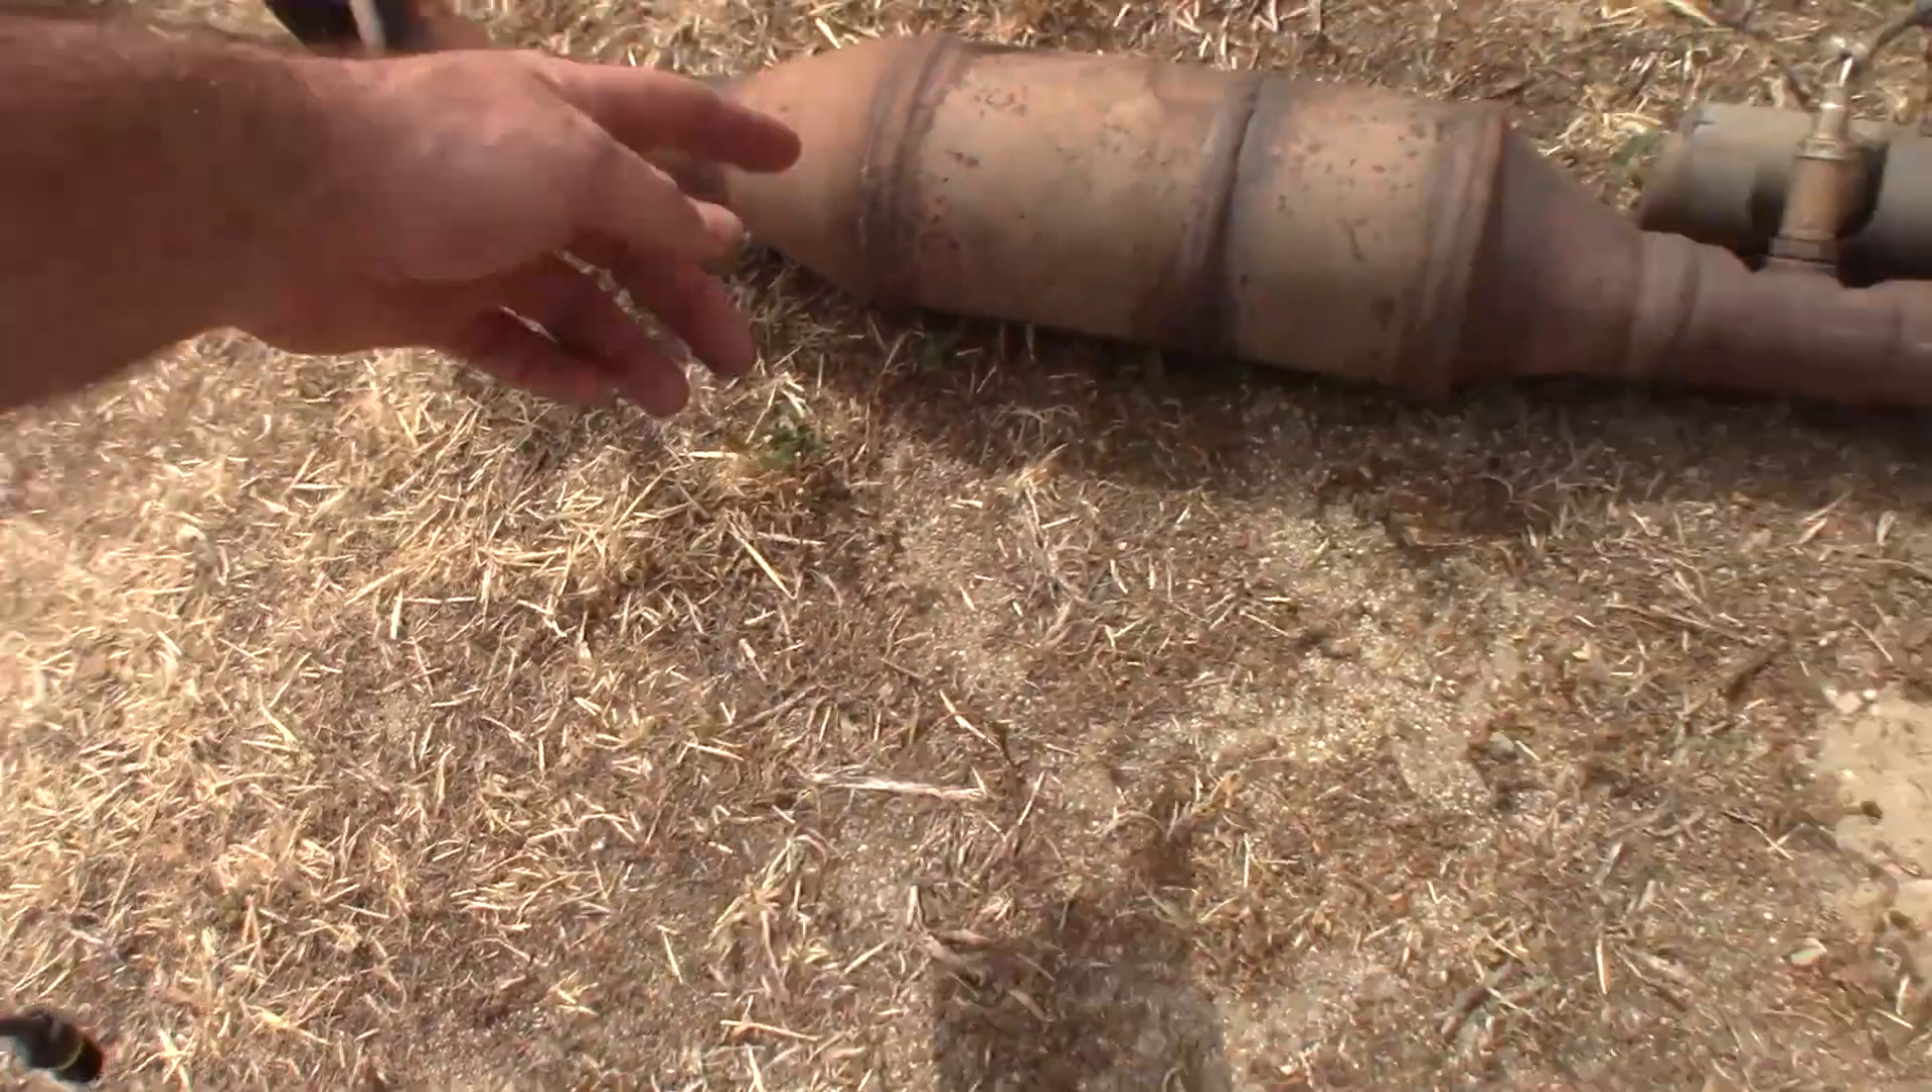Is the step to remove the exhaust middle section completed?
Yes.